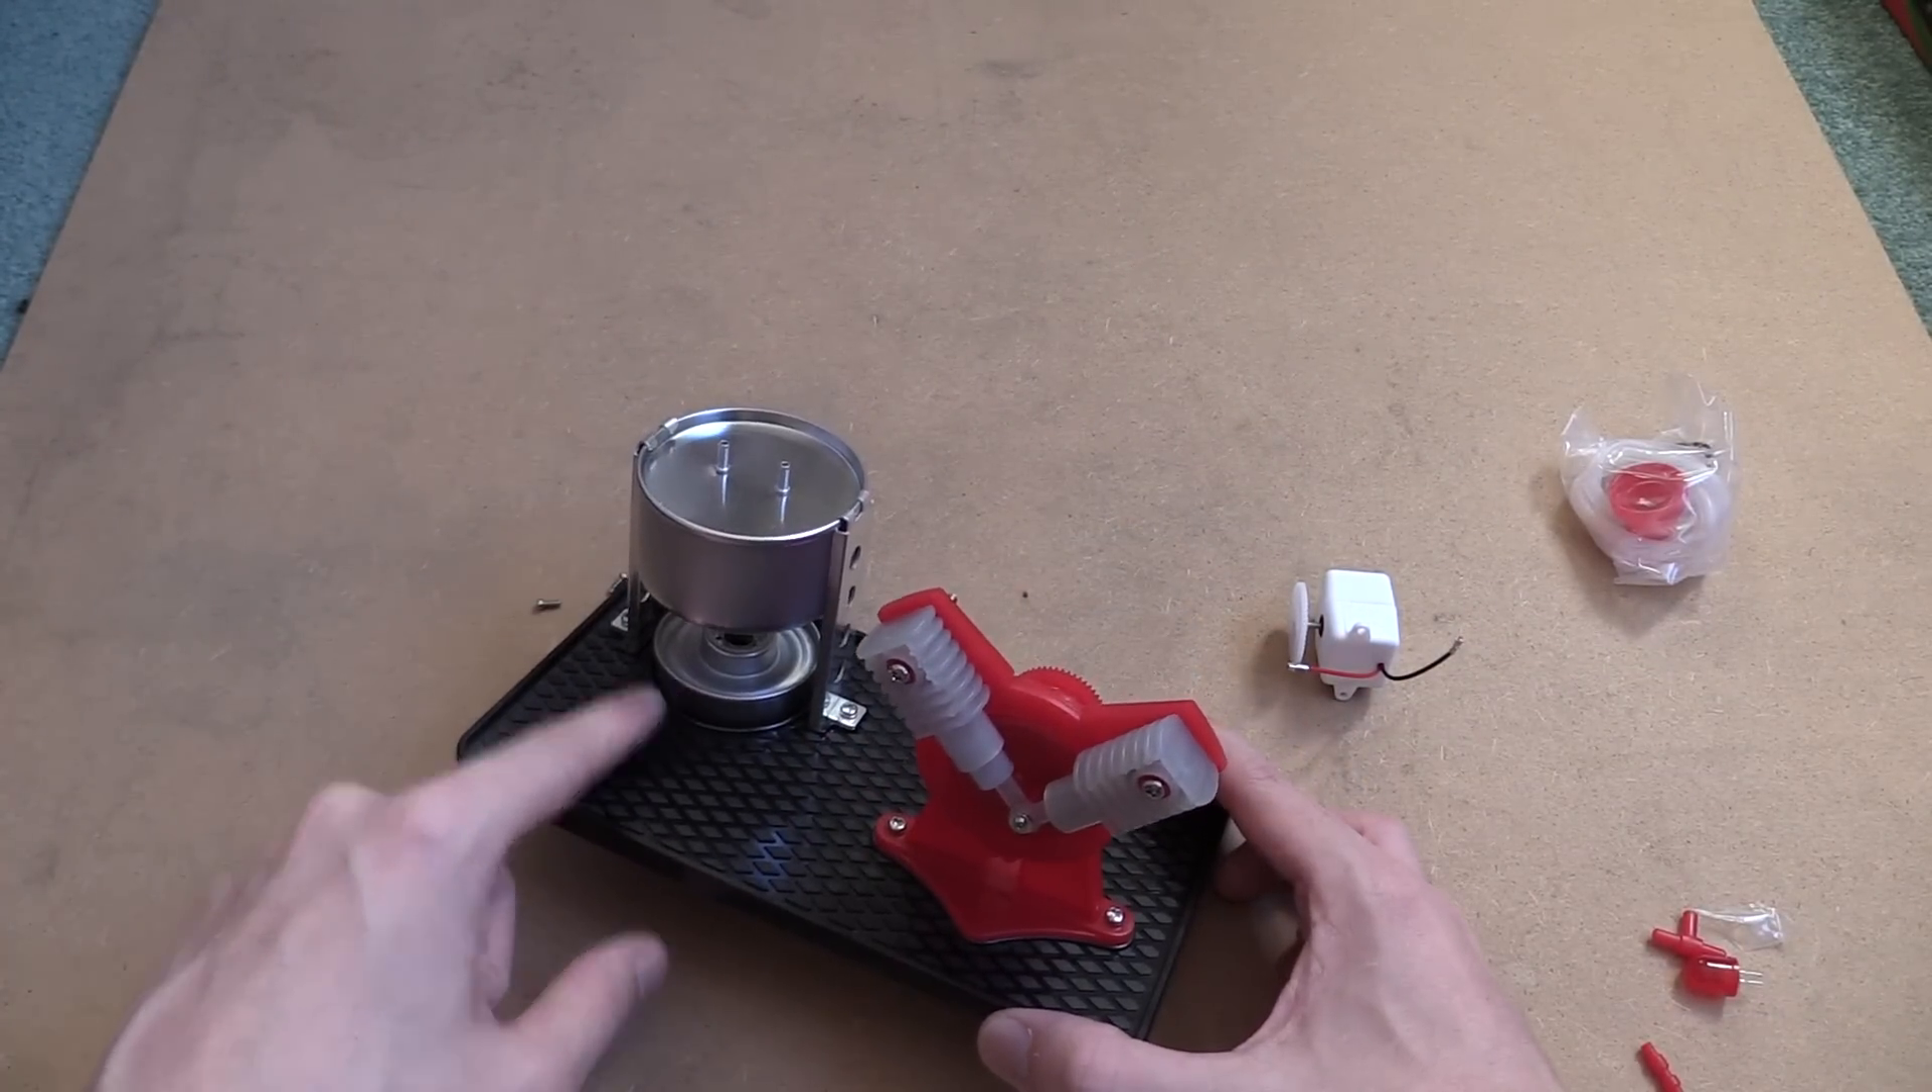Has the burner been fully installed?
Yes.